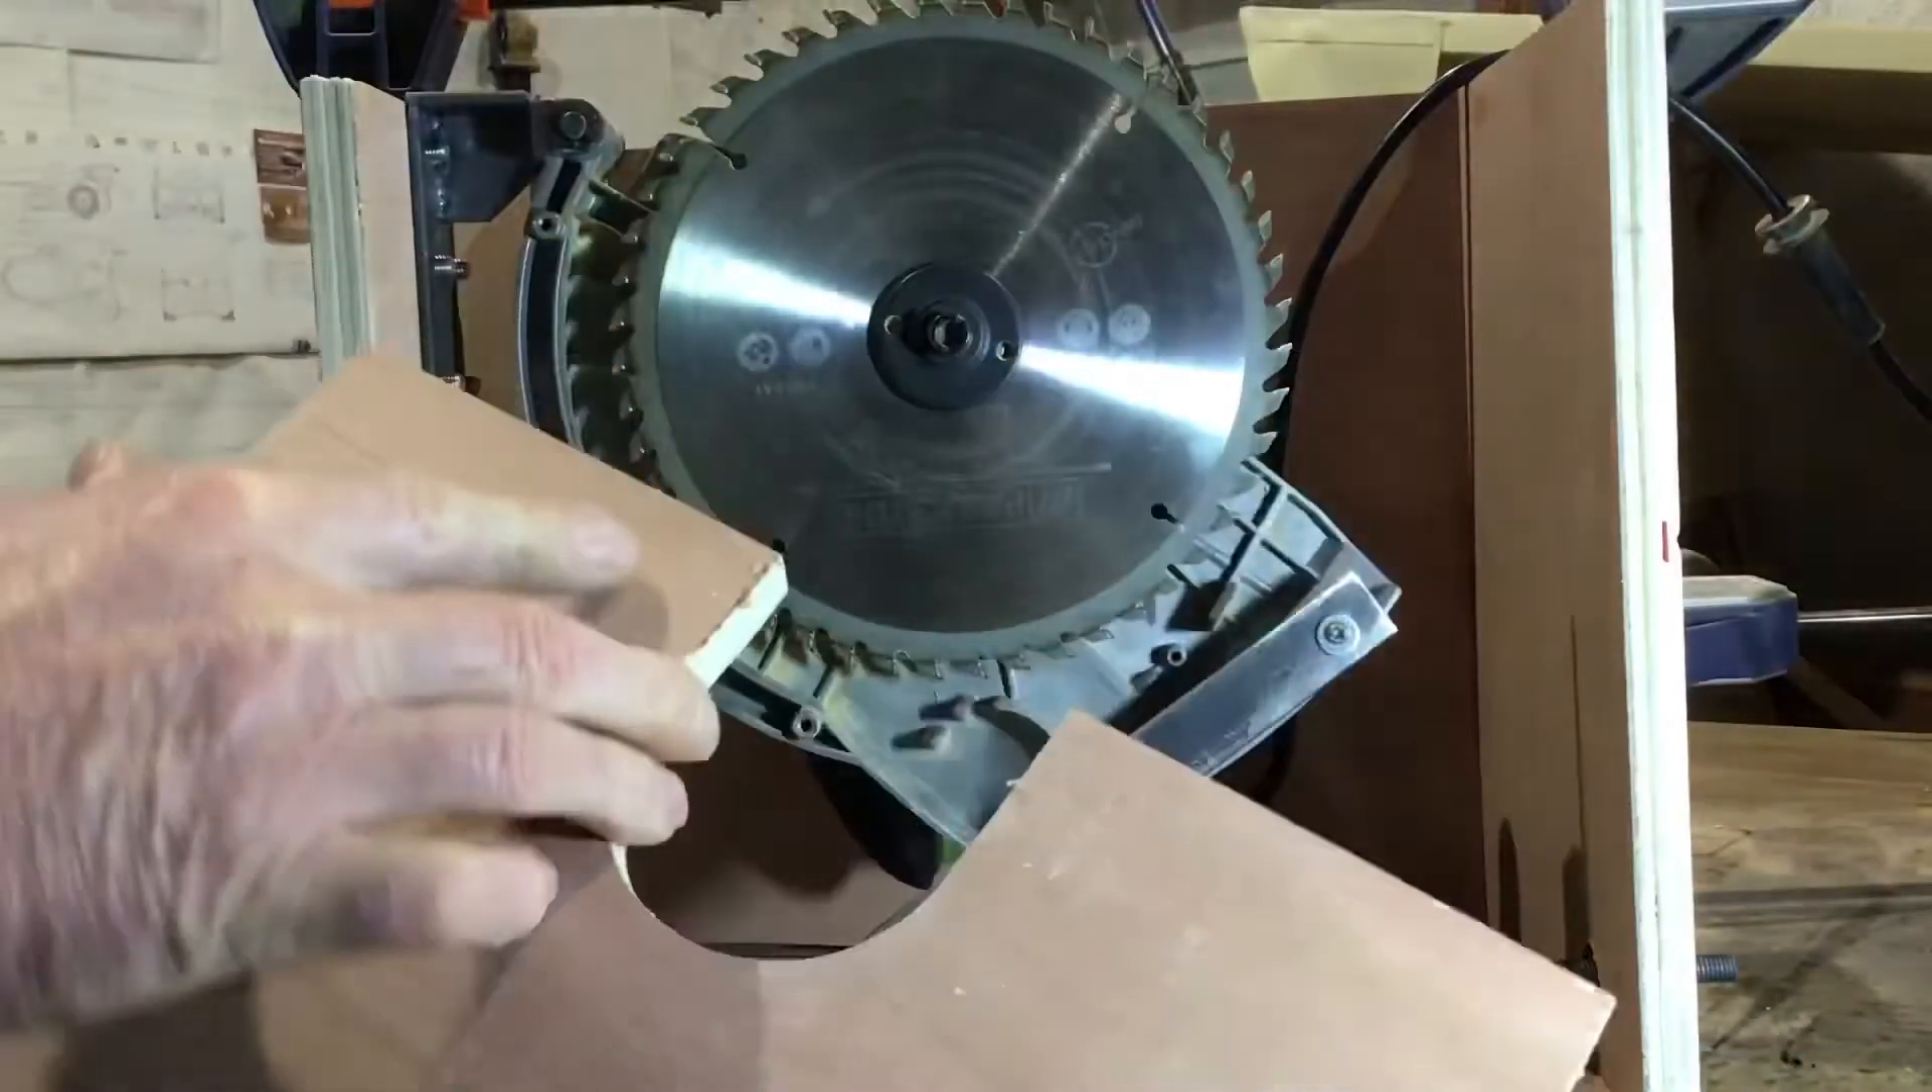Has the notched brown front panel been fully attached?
No.